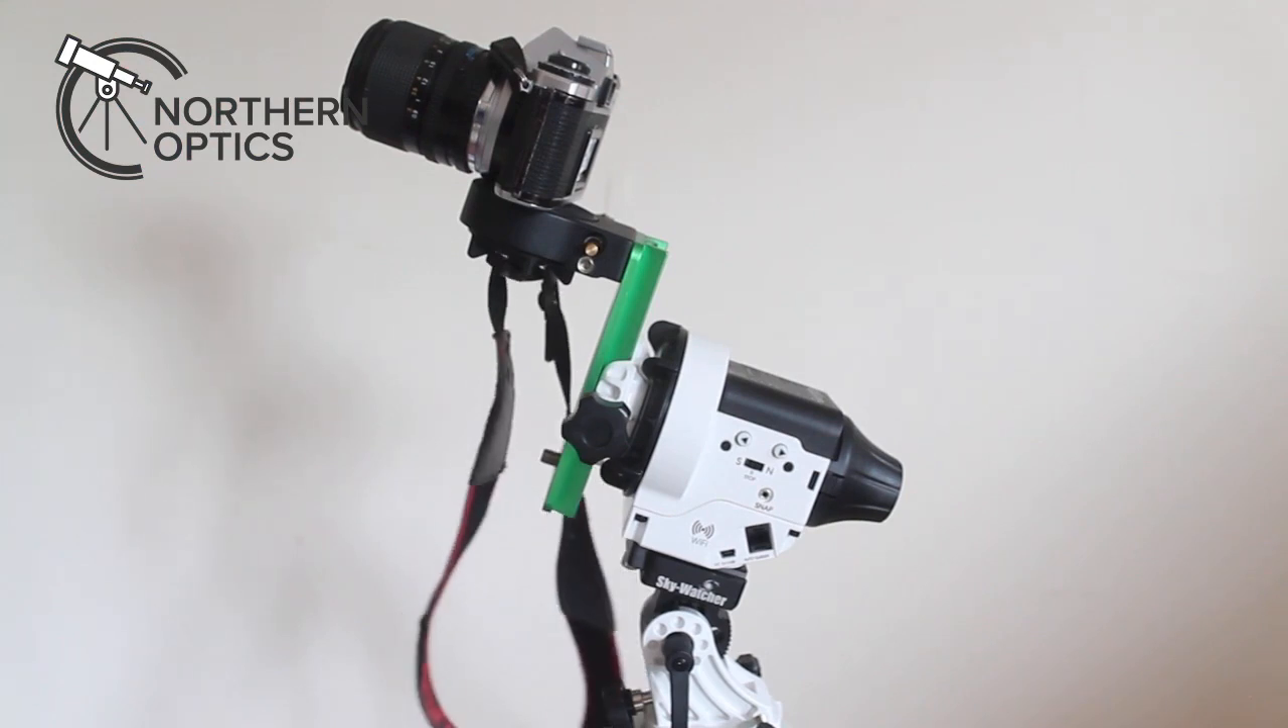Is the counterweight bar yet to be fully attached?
Yes.